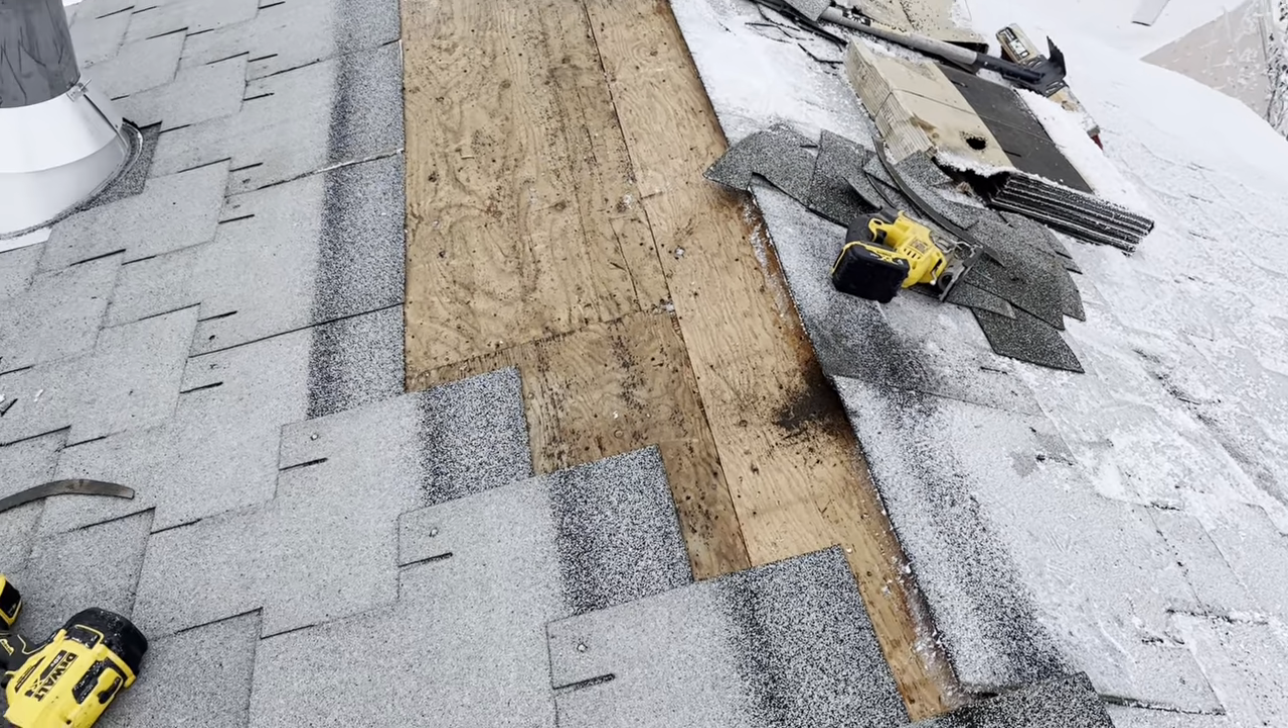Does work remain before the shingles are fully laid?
Yes.